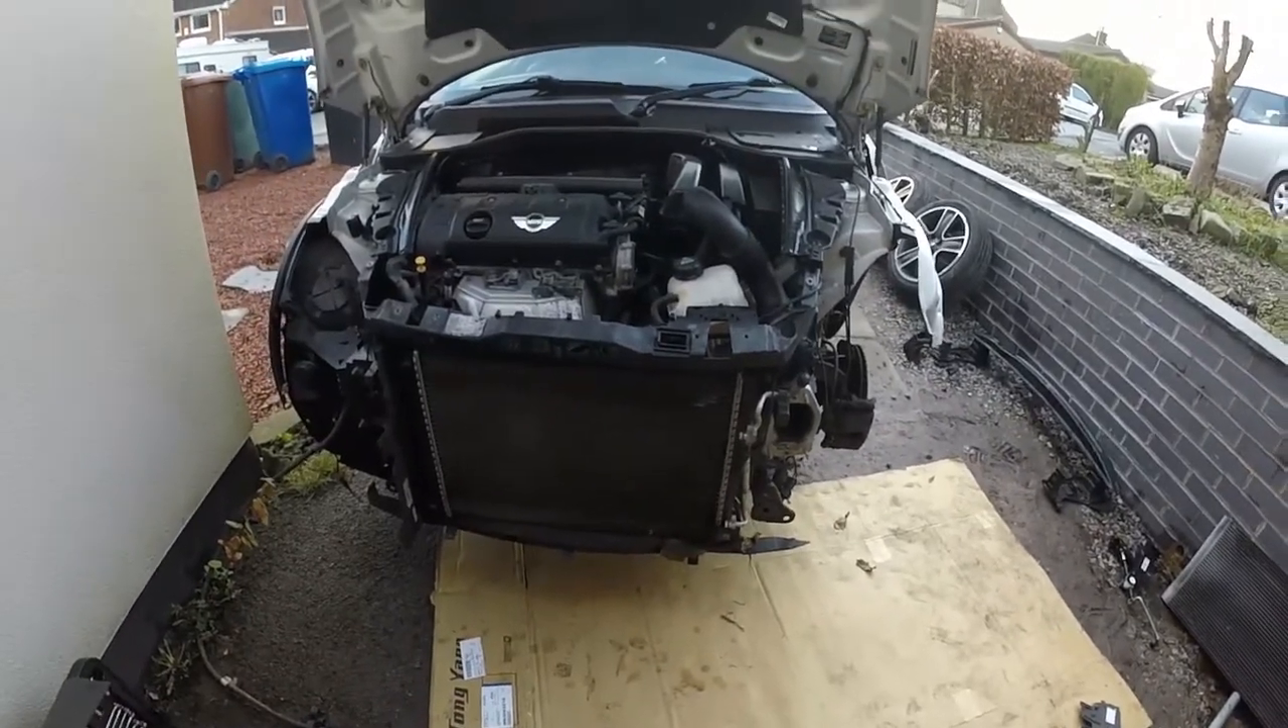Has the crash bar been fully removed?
Yes.